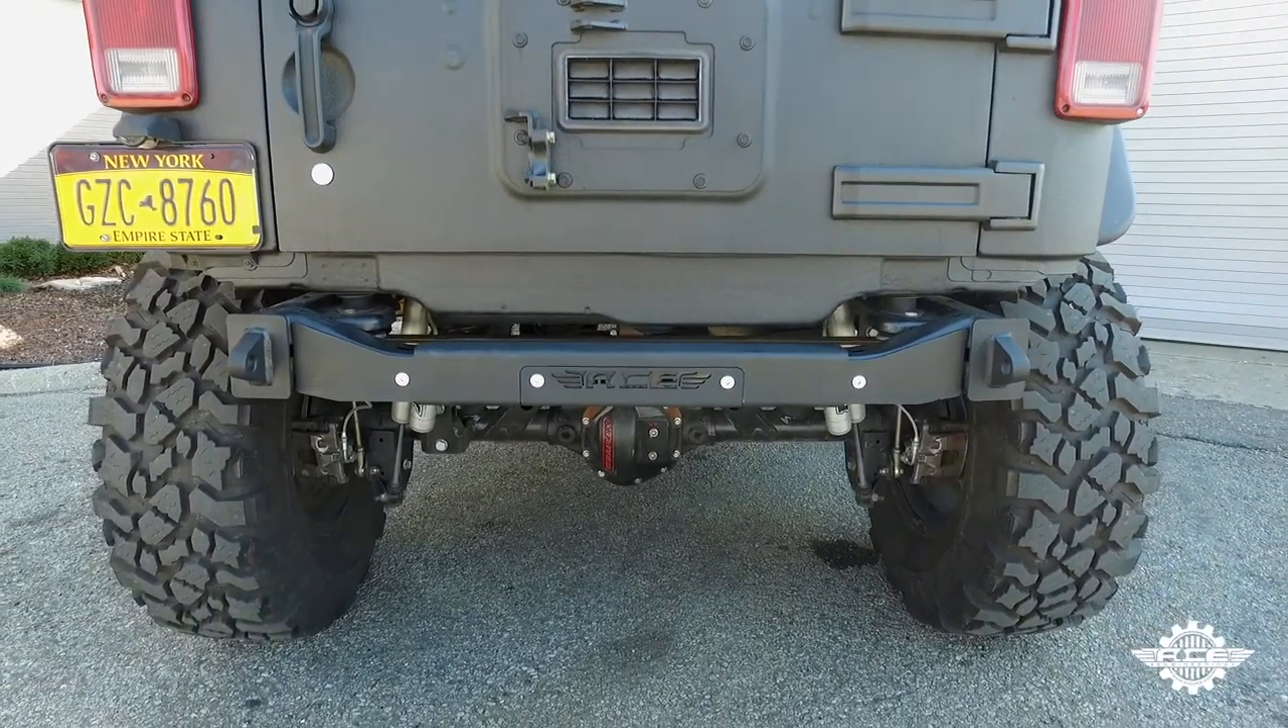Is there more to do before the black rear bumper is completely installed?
No.